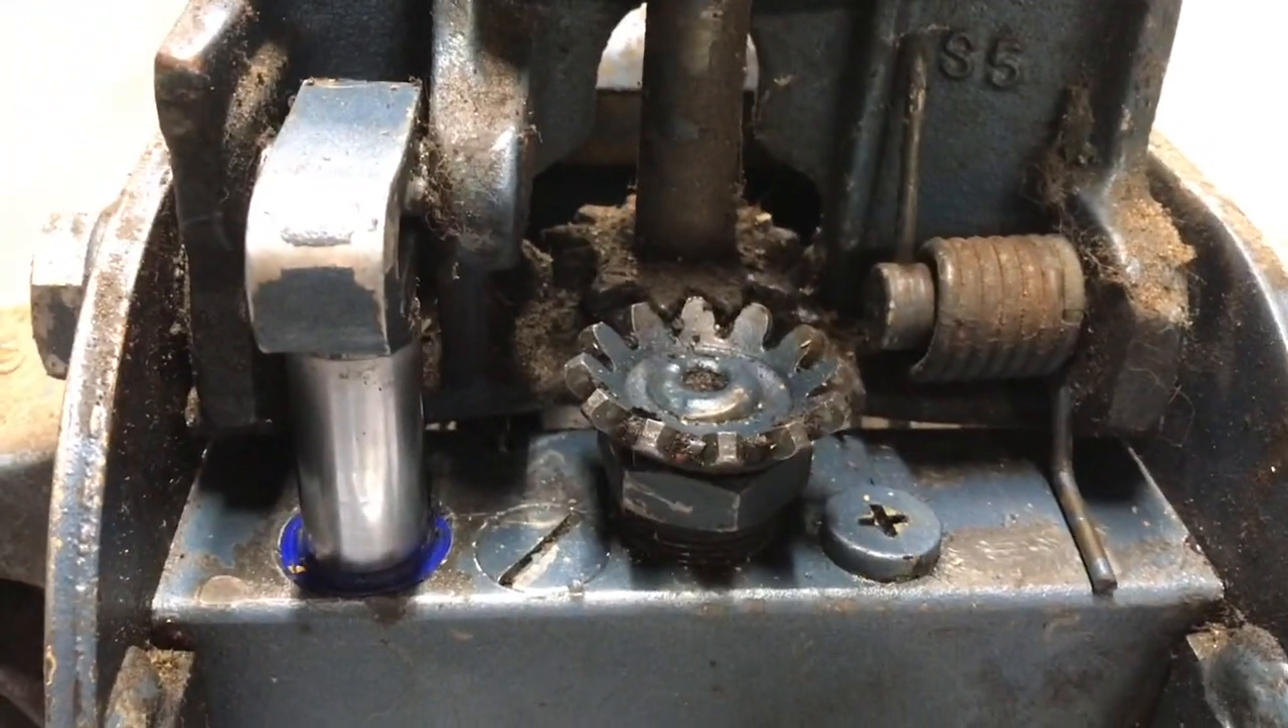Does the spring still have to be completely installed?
No.